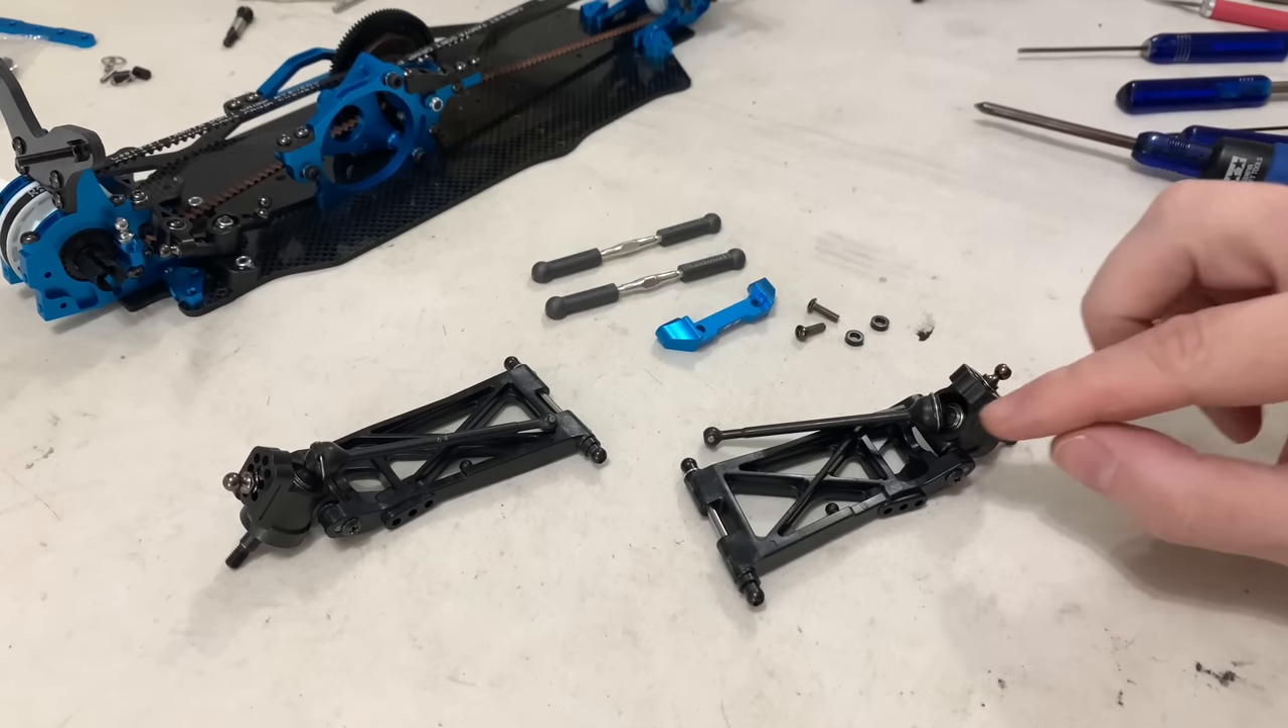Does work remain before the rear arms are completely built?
No.